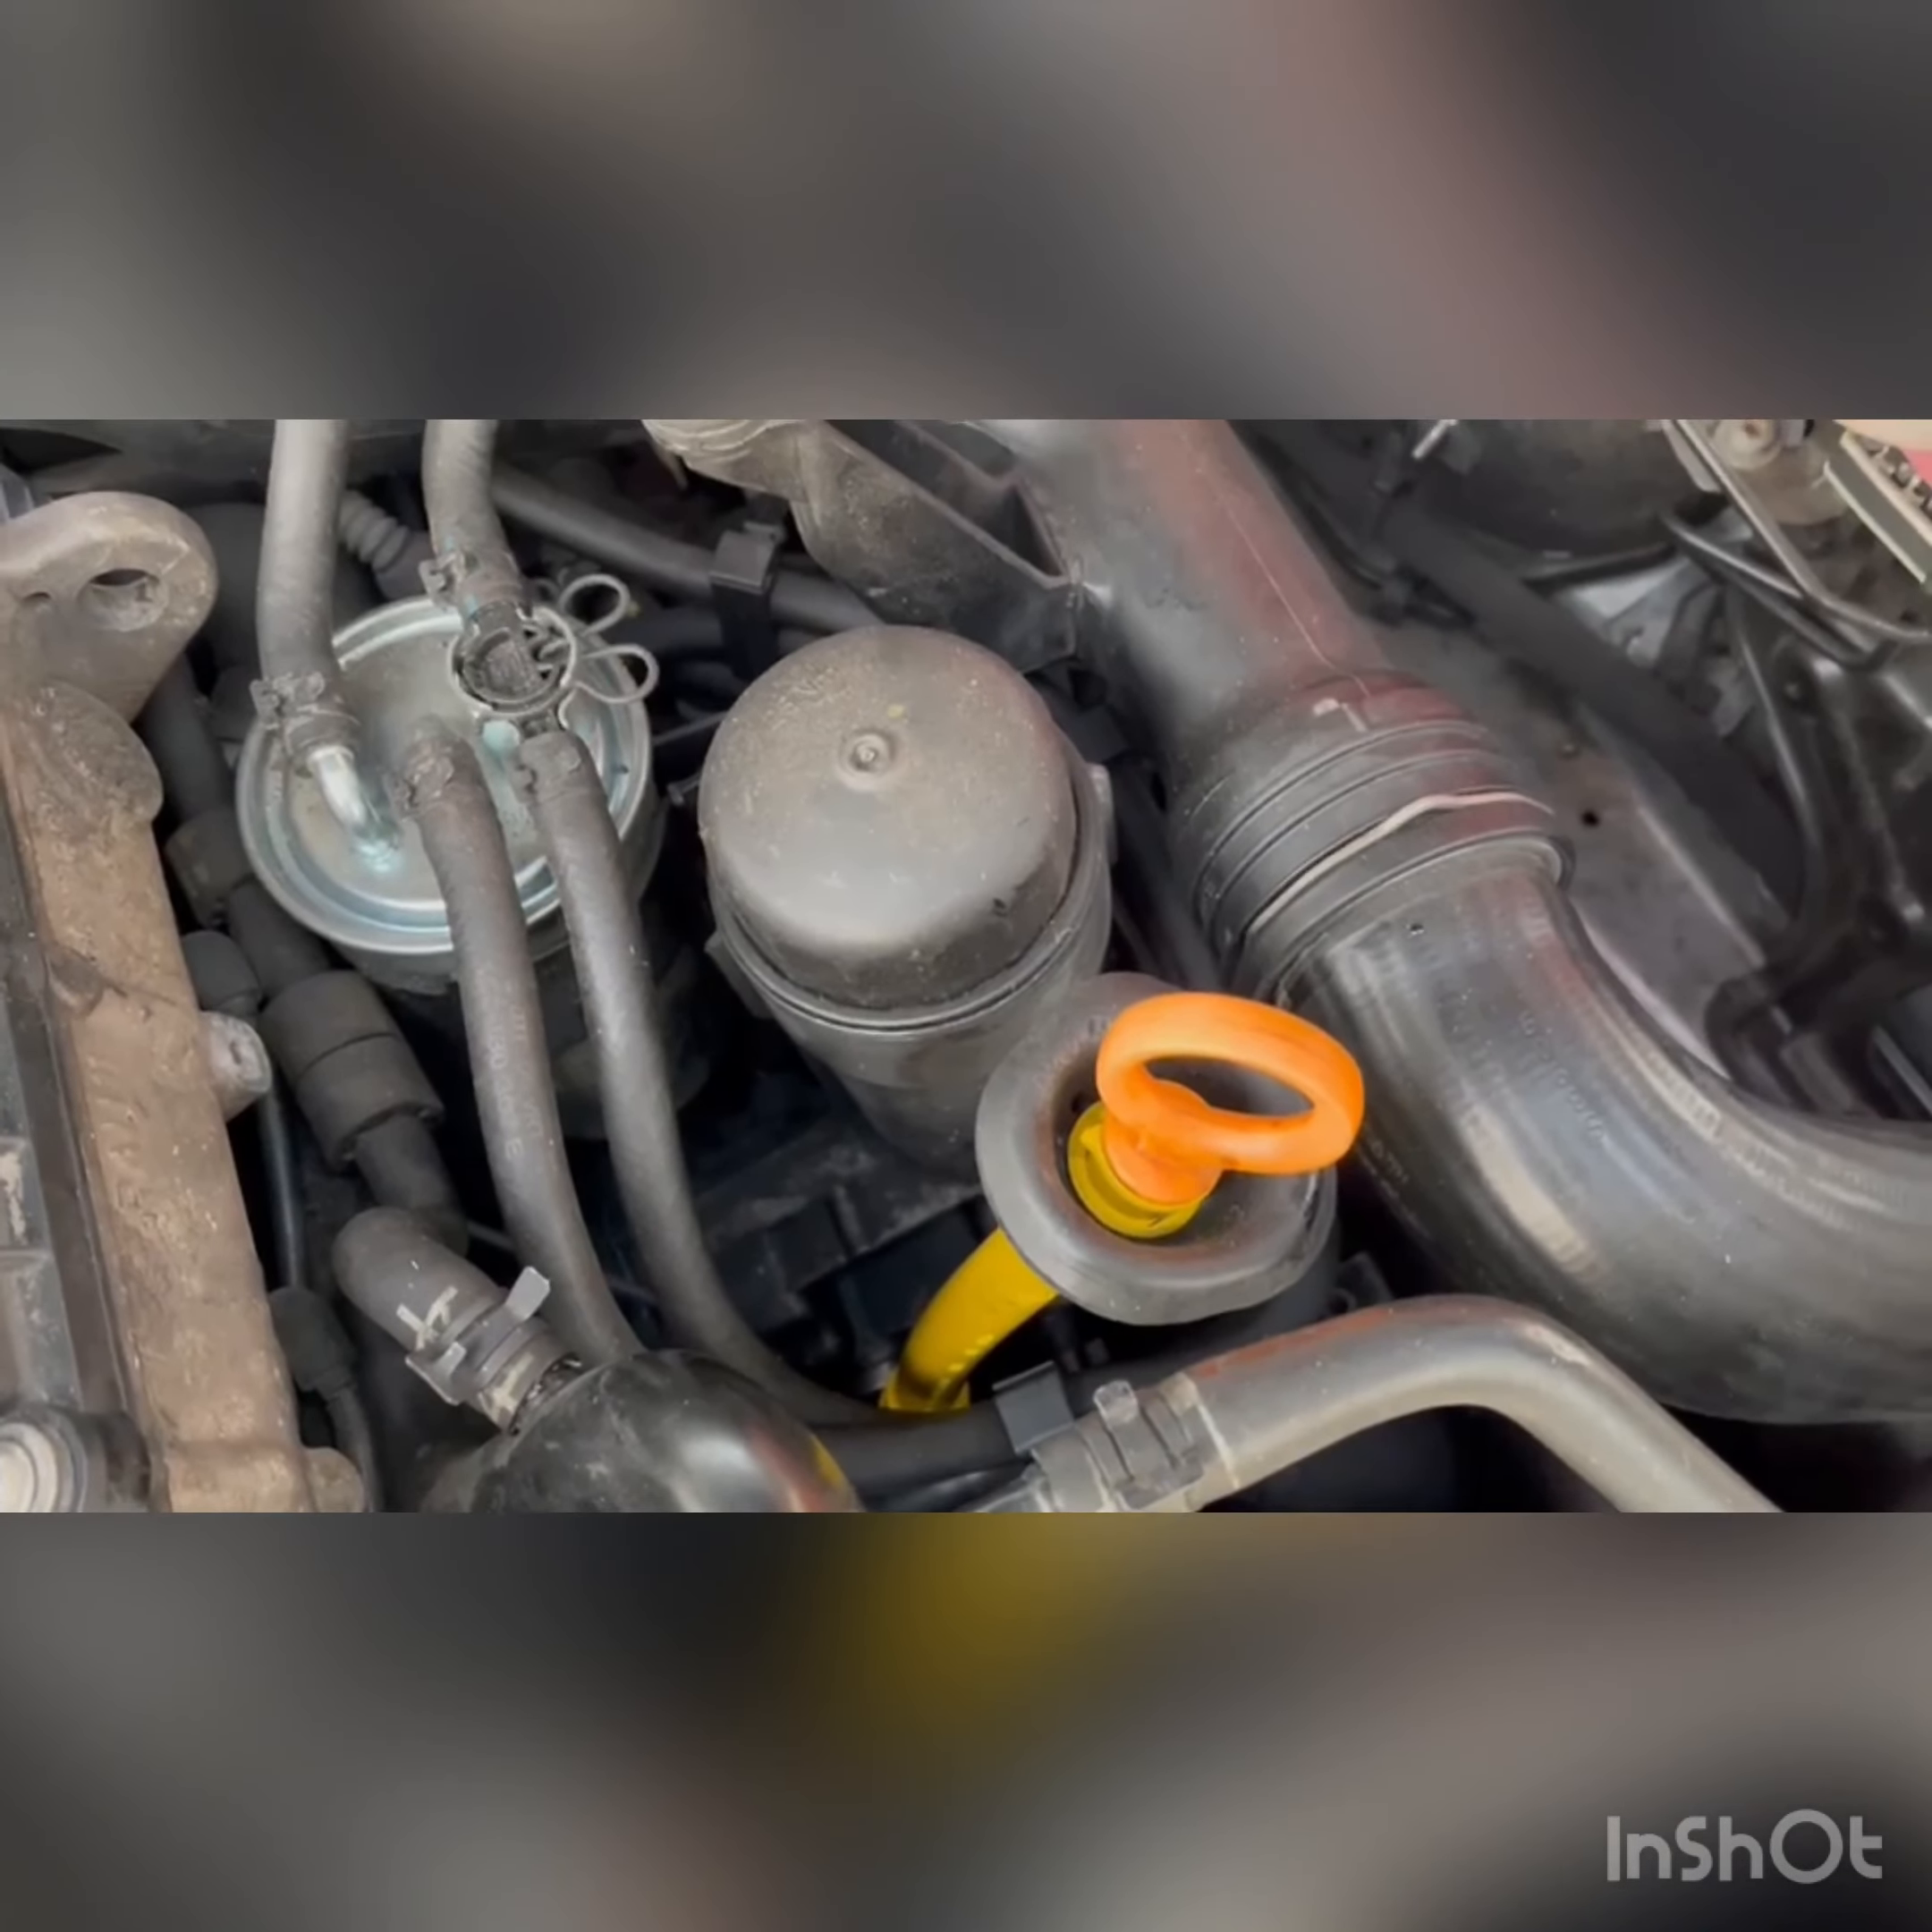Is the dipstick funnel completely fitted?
Yes.